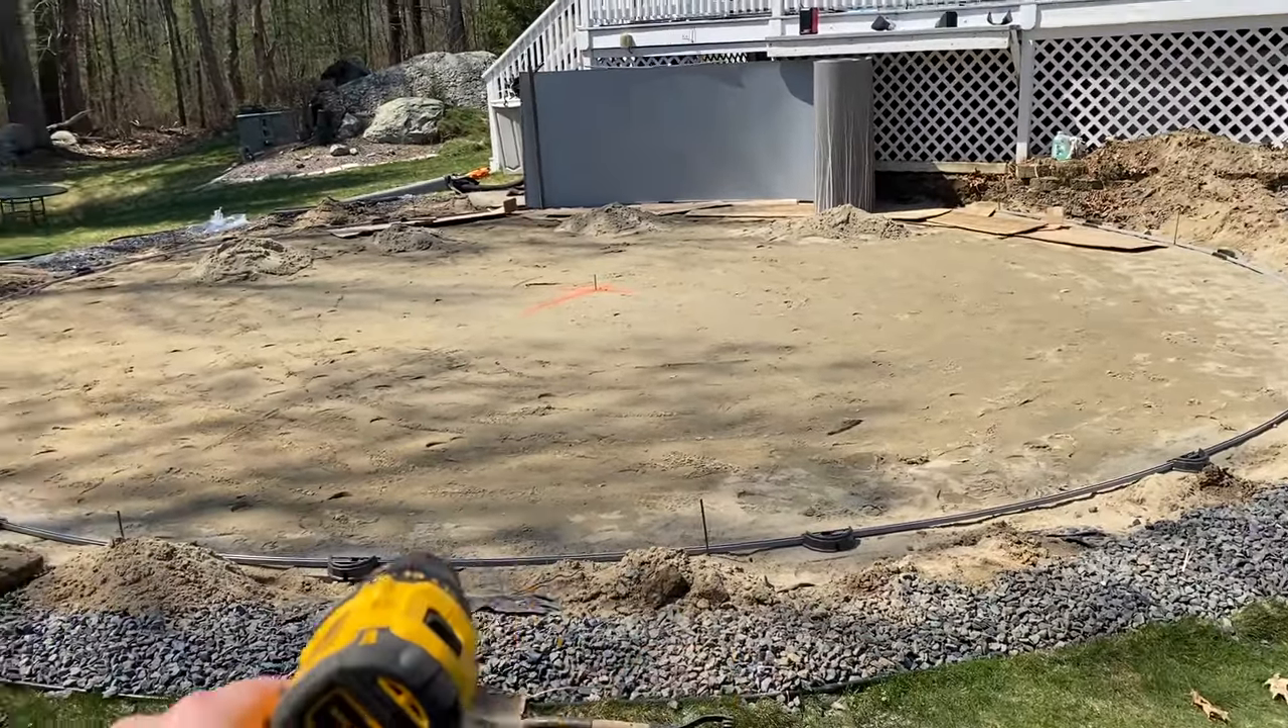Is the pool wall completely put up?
No.